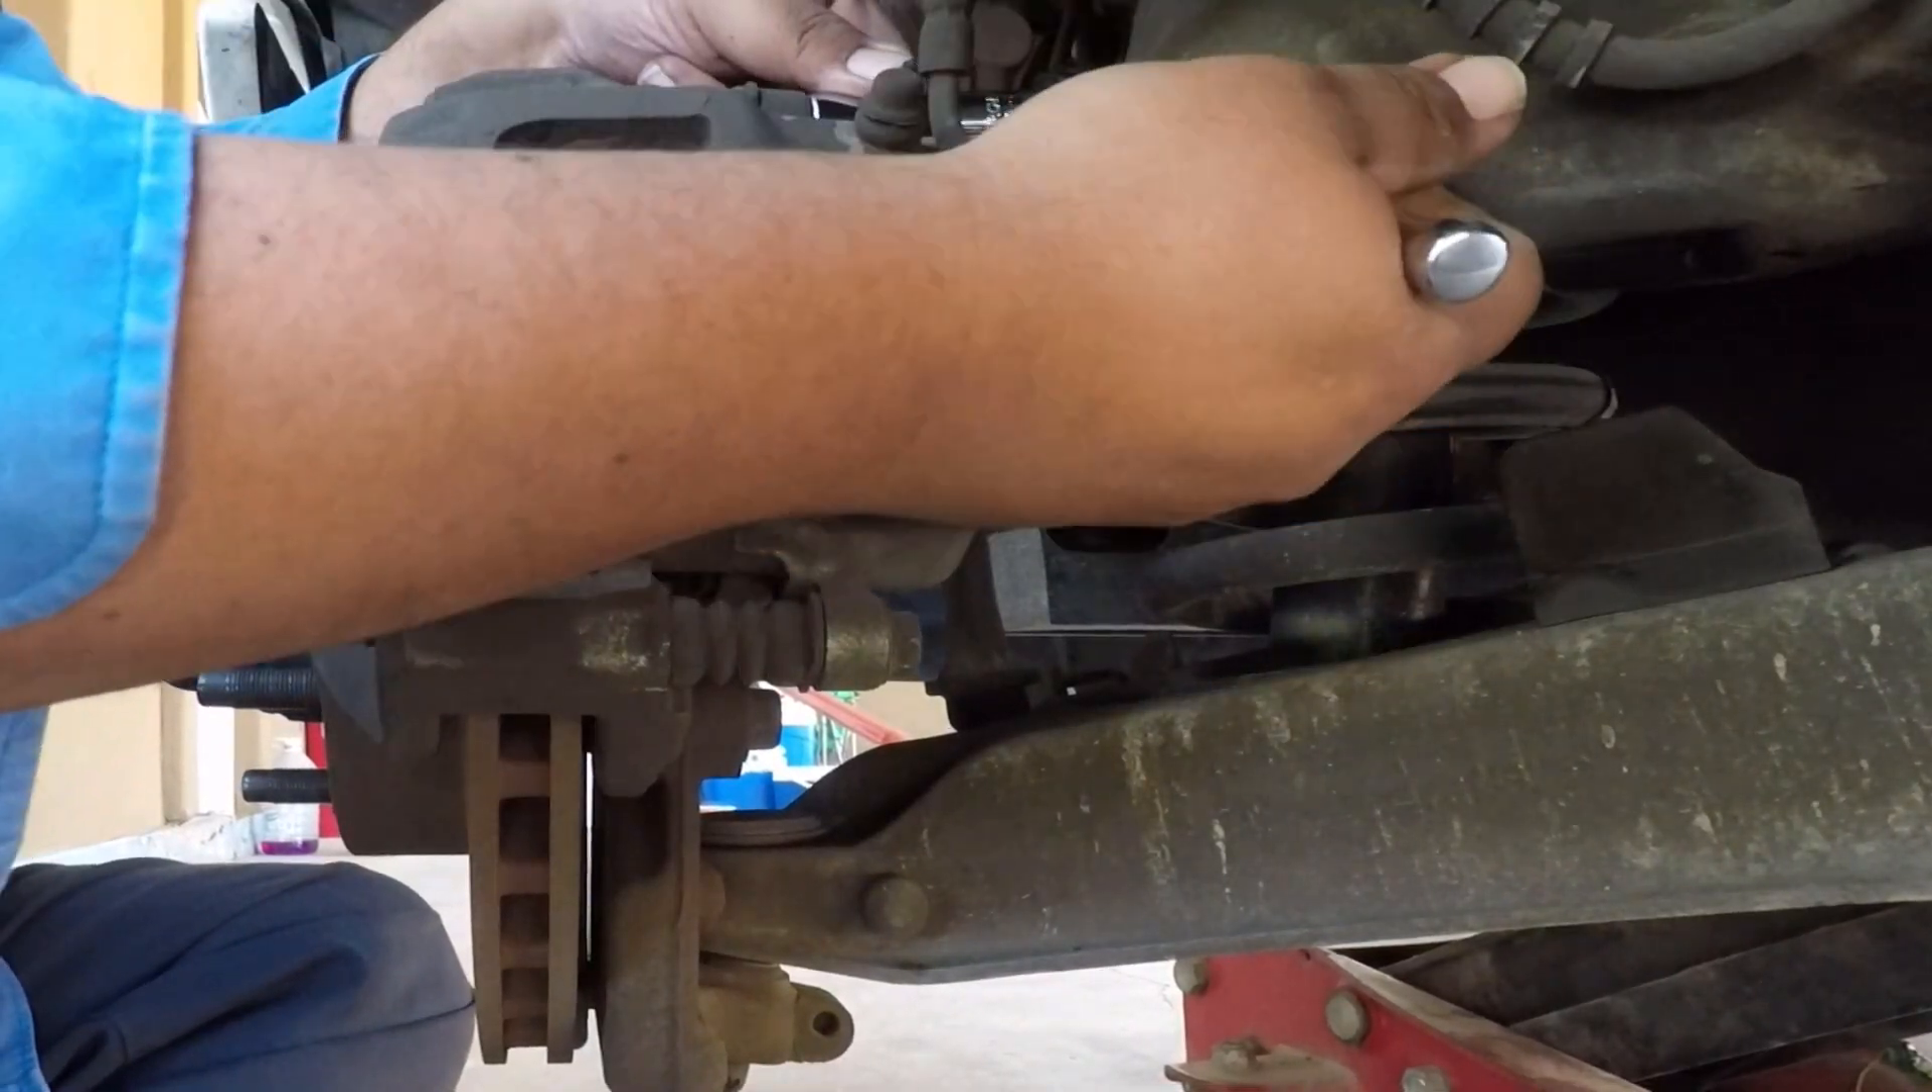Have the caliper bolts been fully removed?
No.